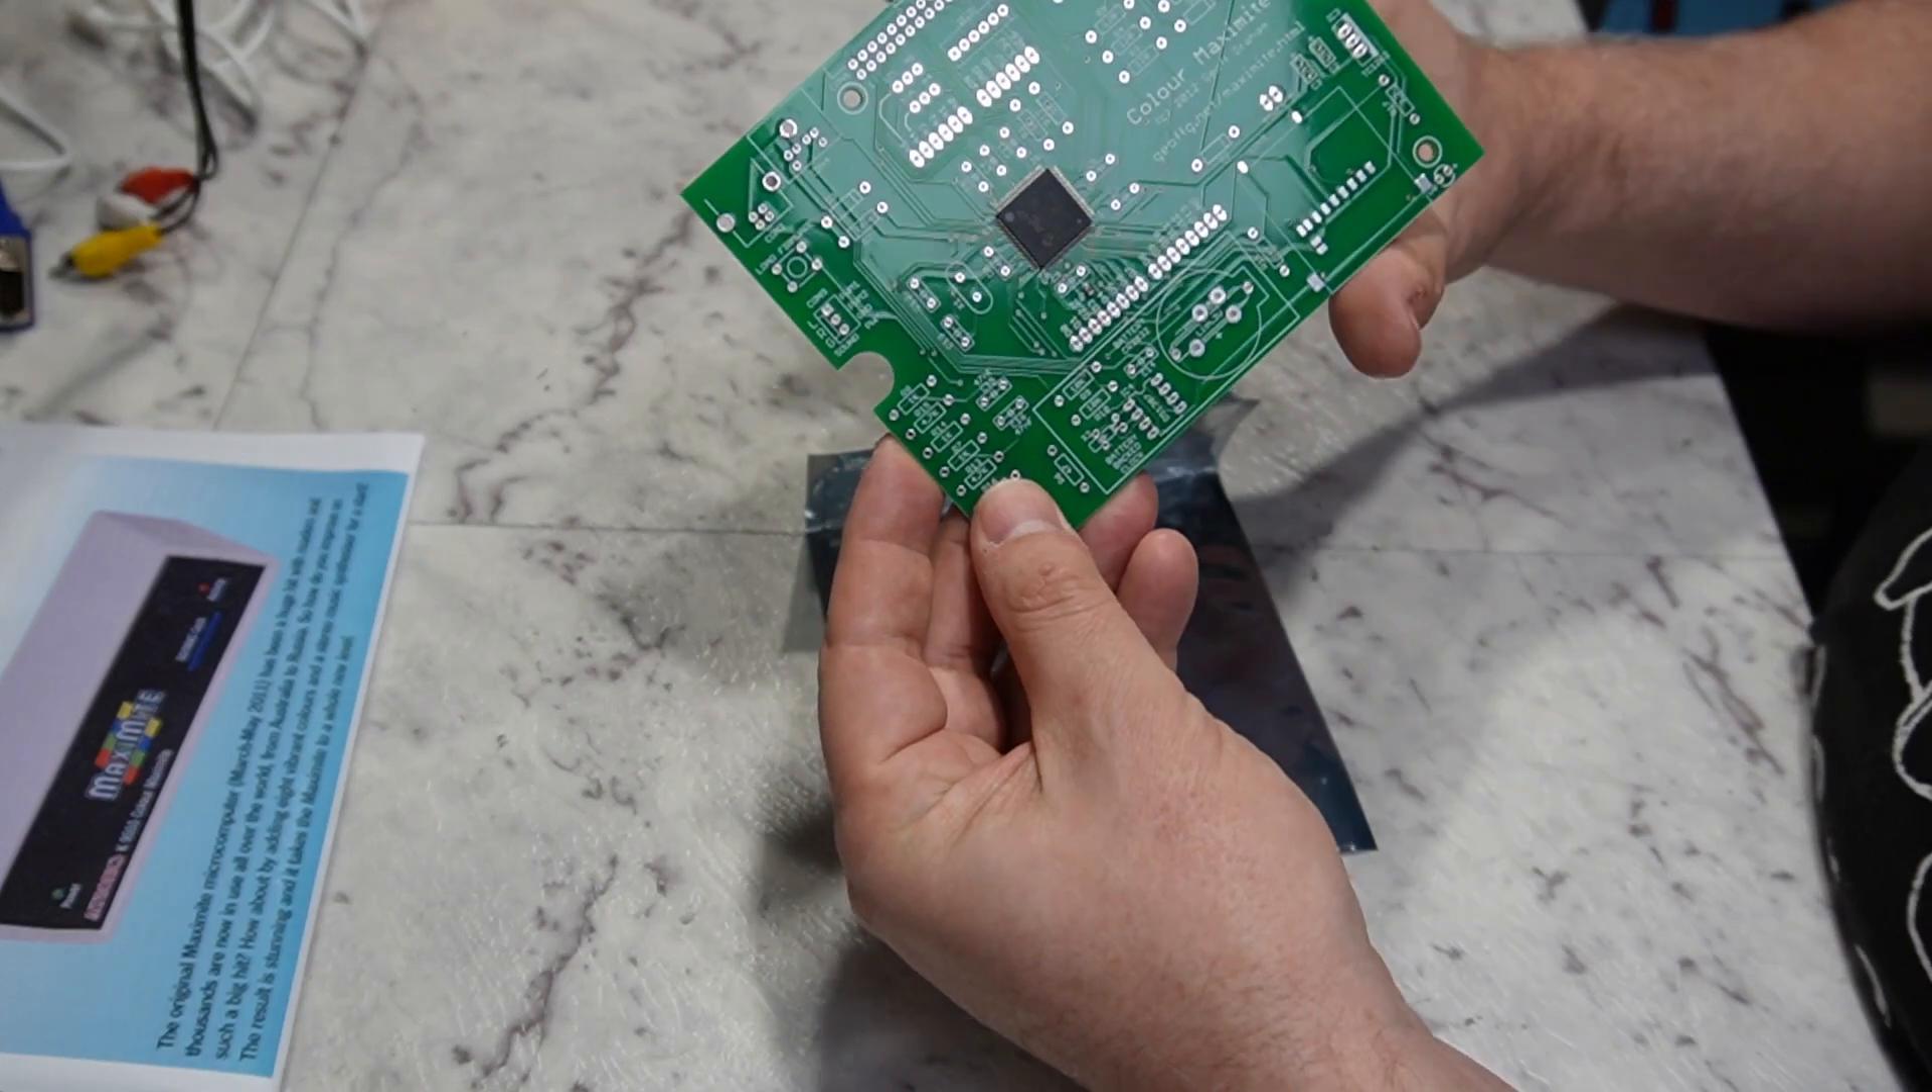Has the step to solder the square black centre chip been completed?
Yes.